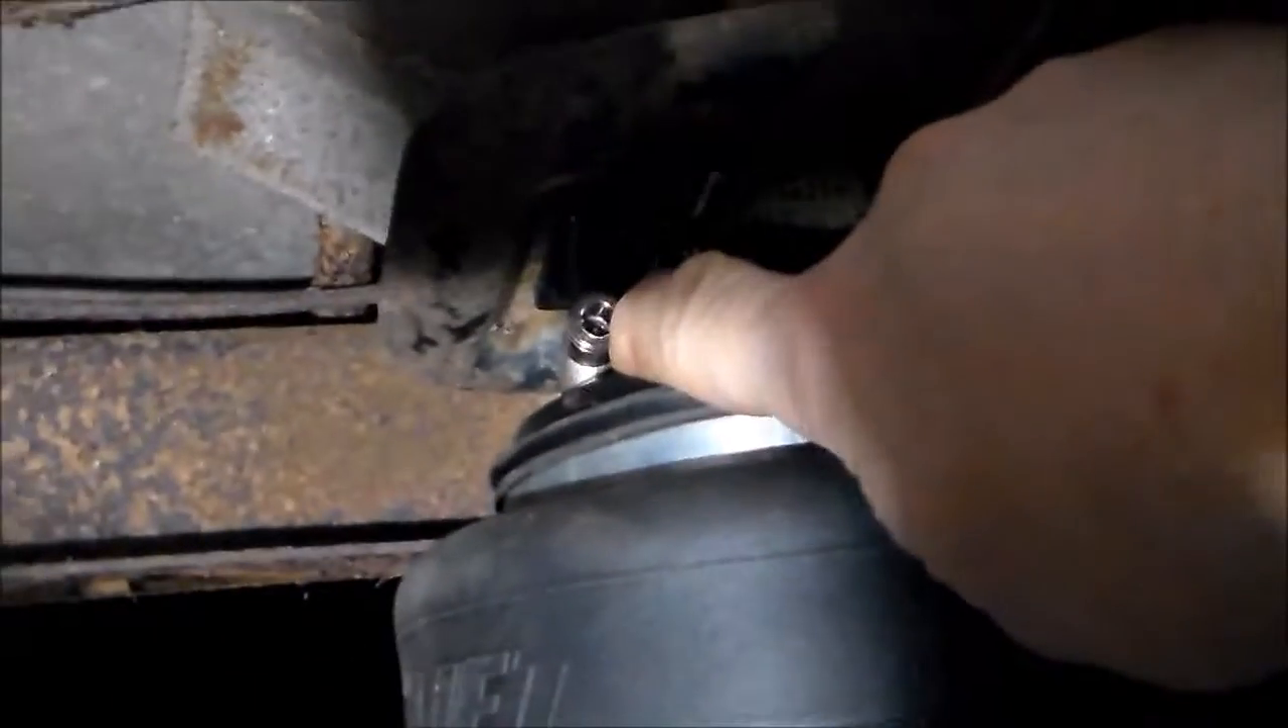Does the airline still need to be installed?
Yes.